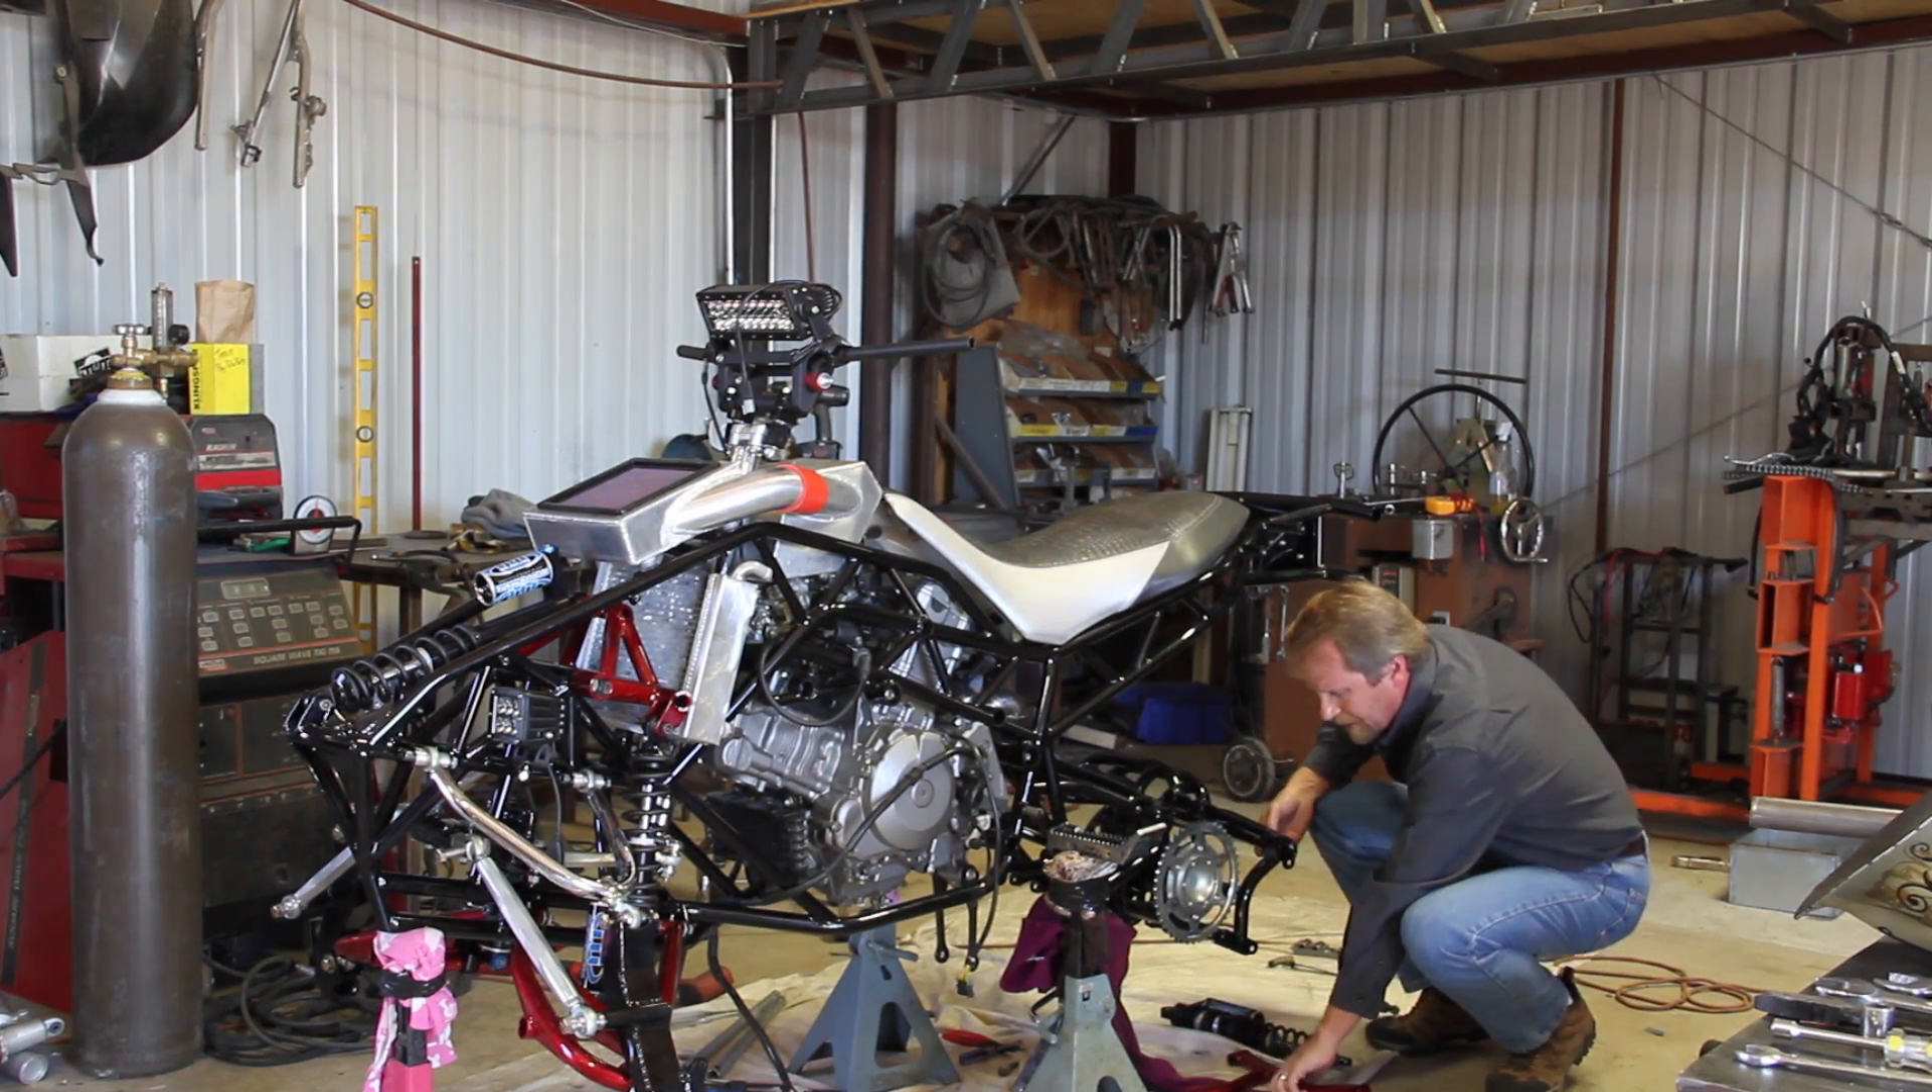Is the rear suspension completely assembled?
No.